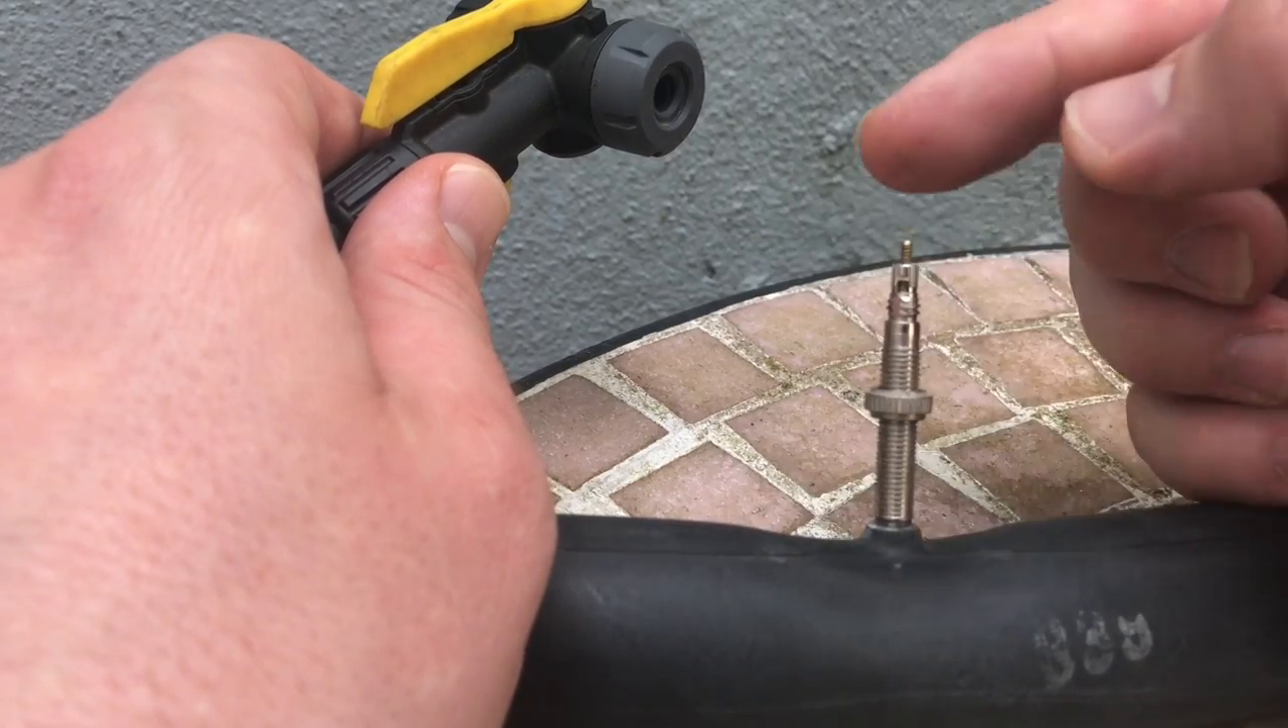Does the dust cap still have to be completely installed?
Yes.